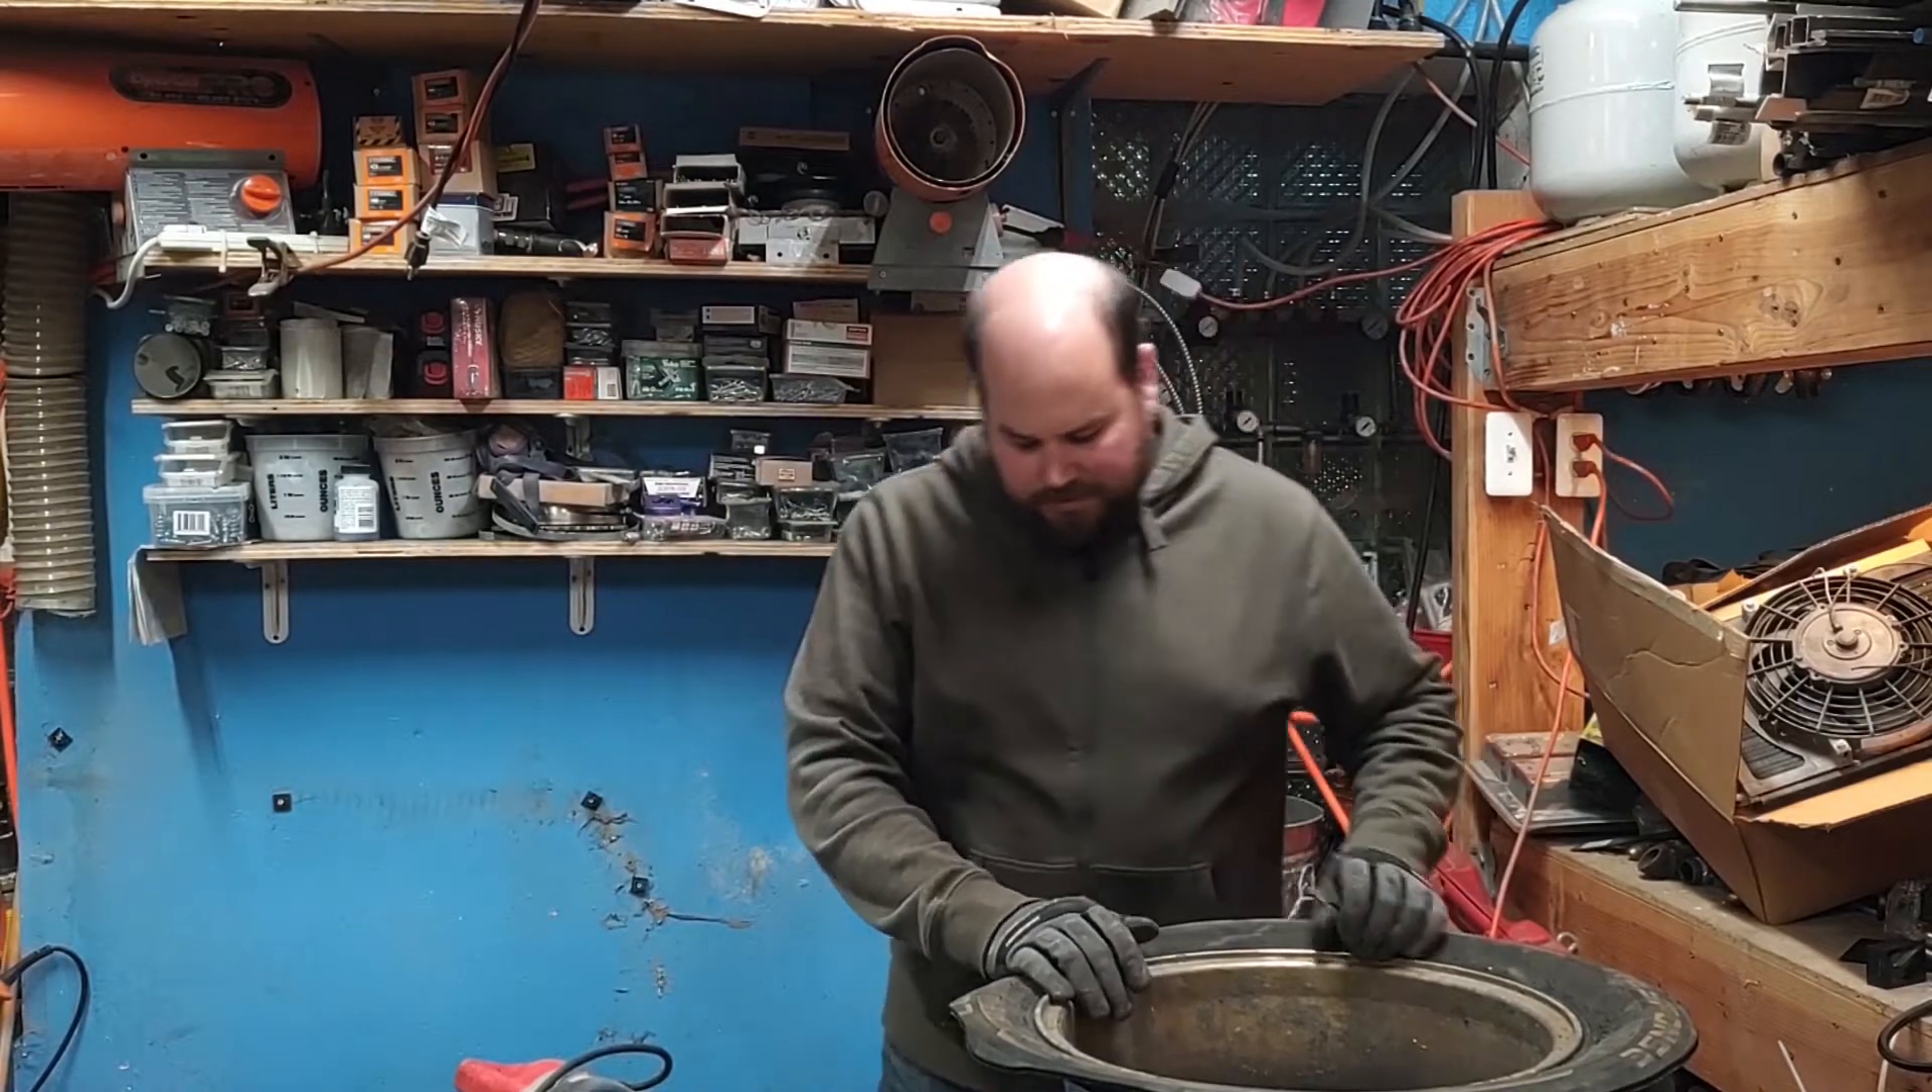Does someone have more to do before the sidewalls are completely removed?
Yes.